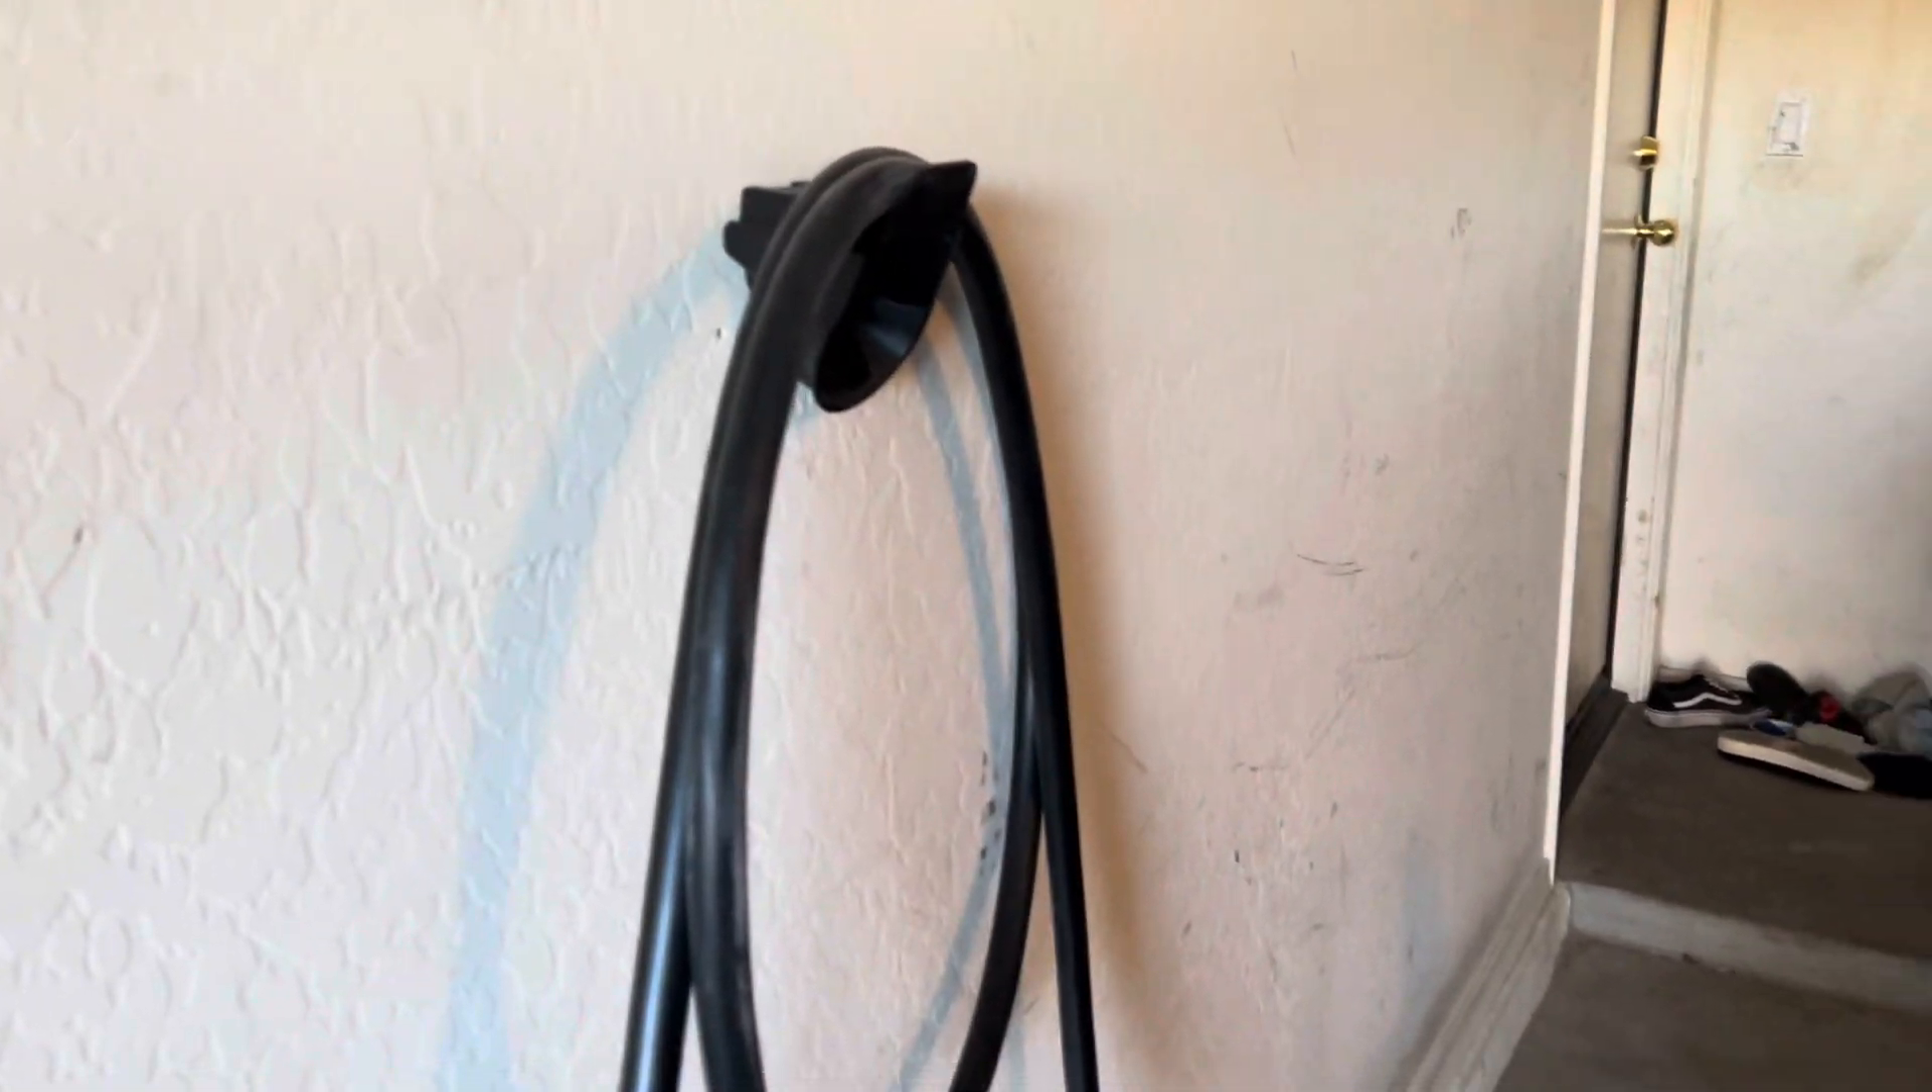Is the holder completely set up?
Yes.